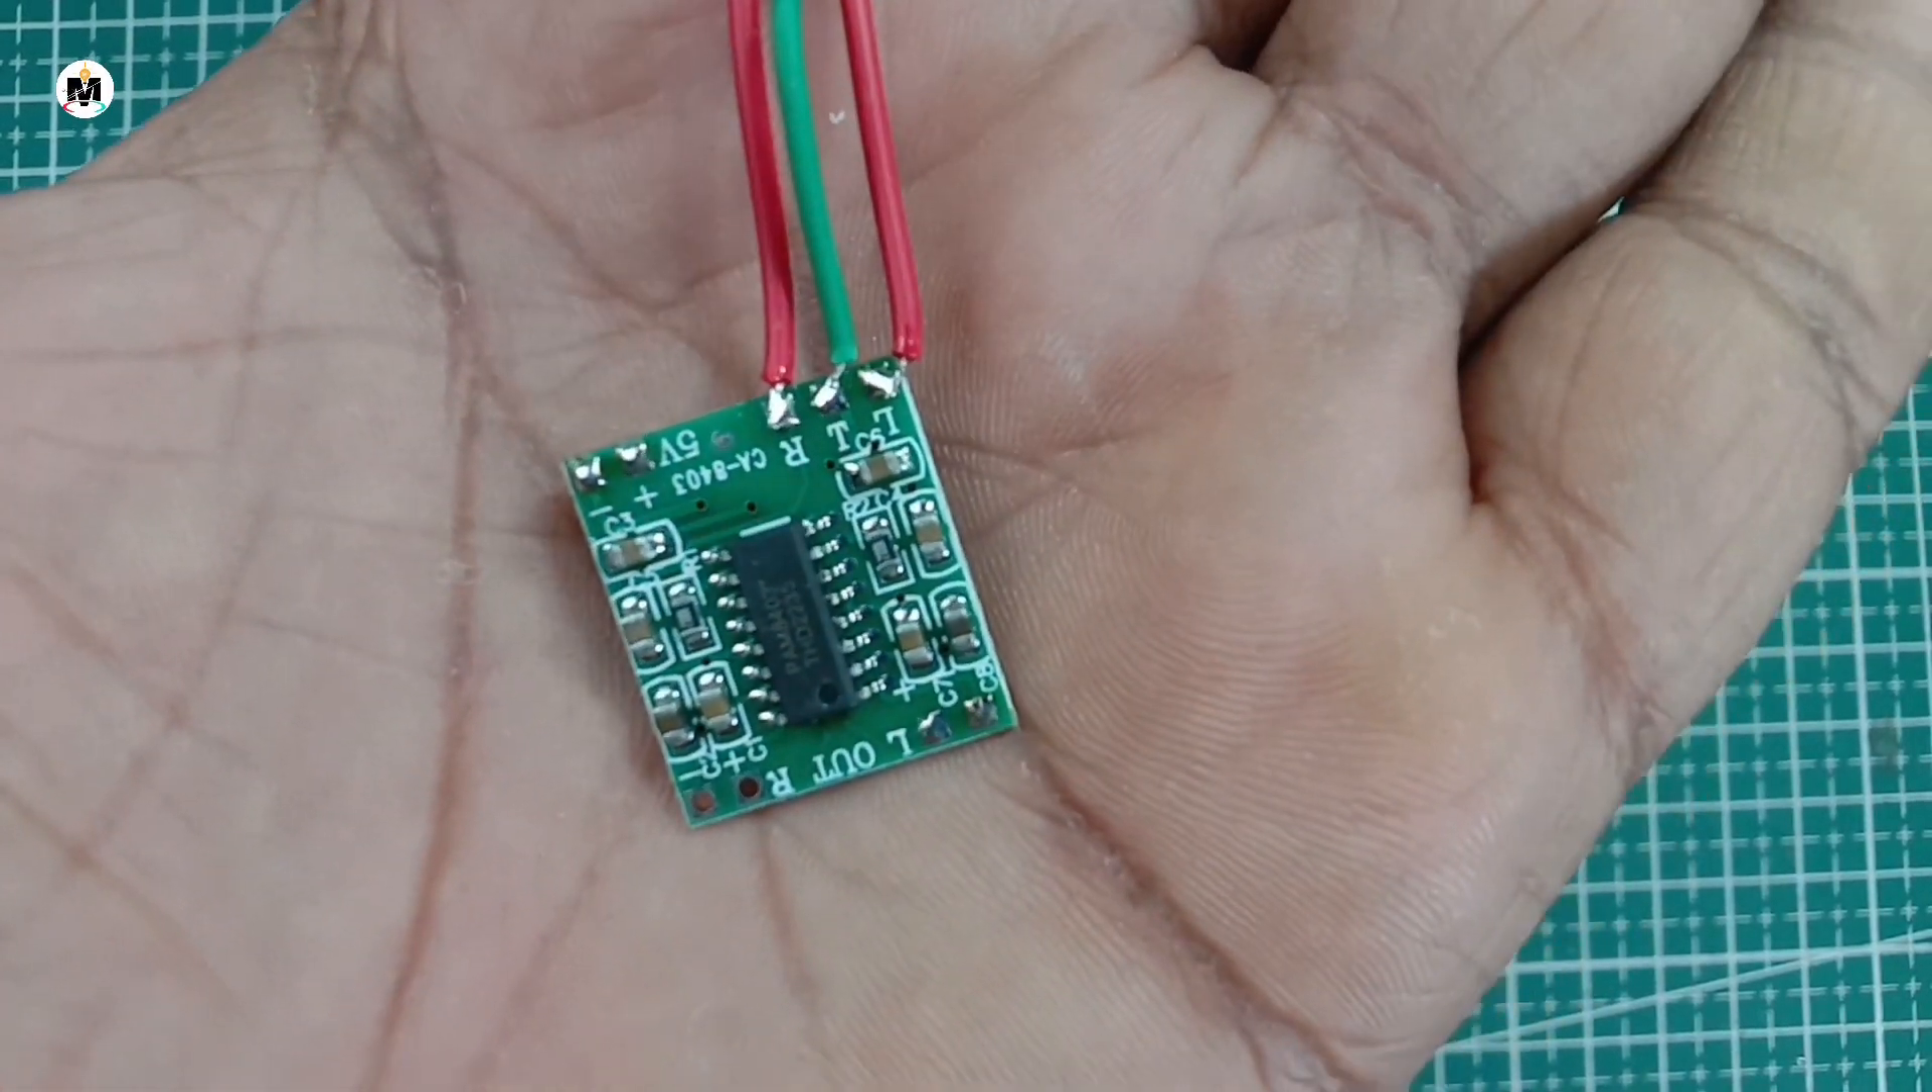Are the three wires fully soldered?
Yes.